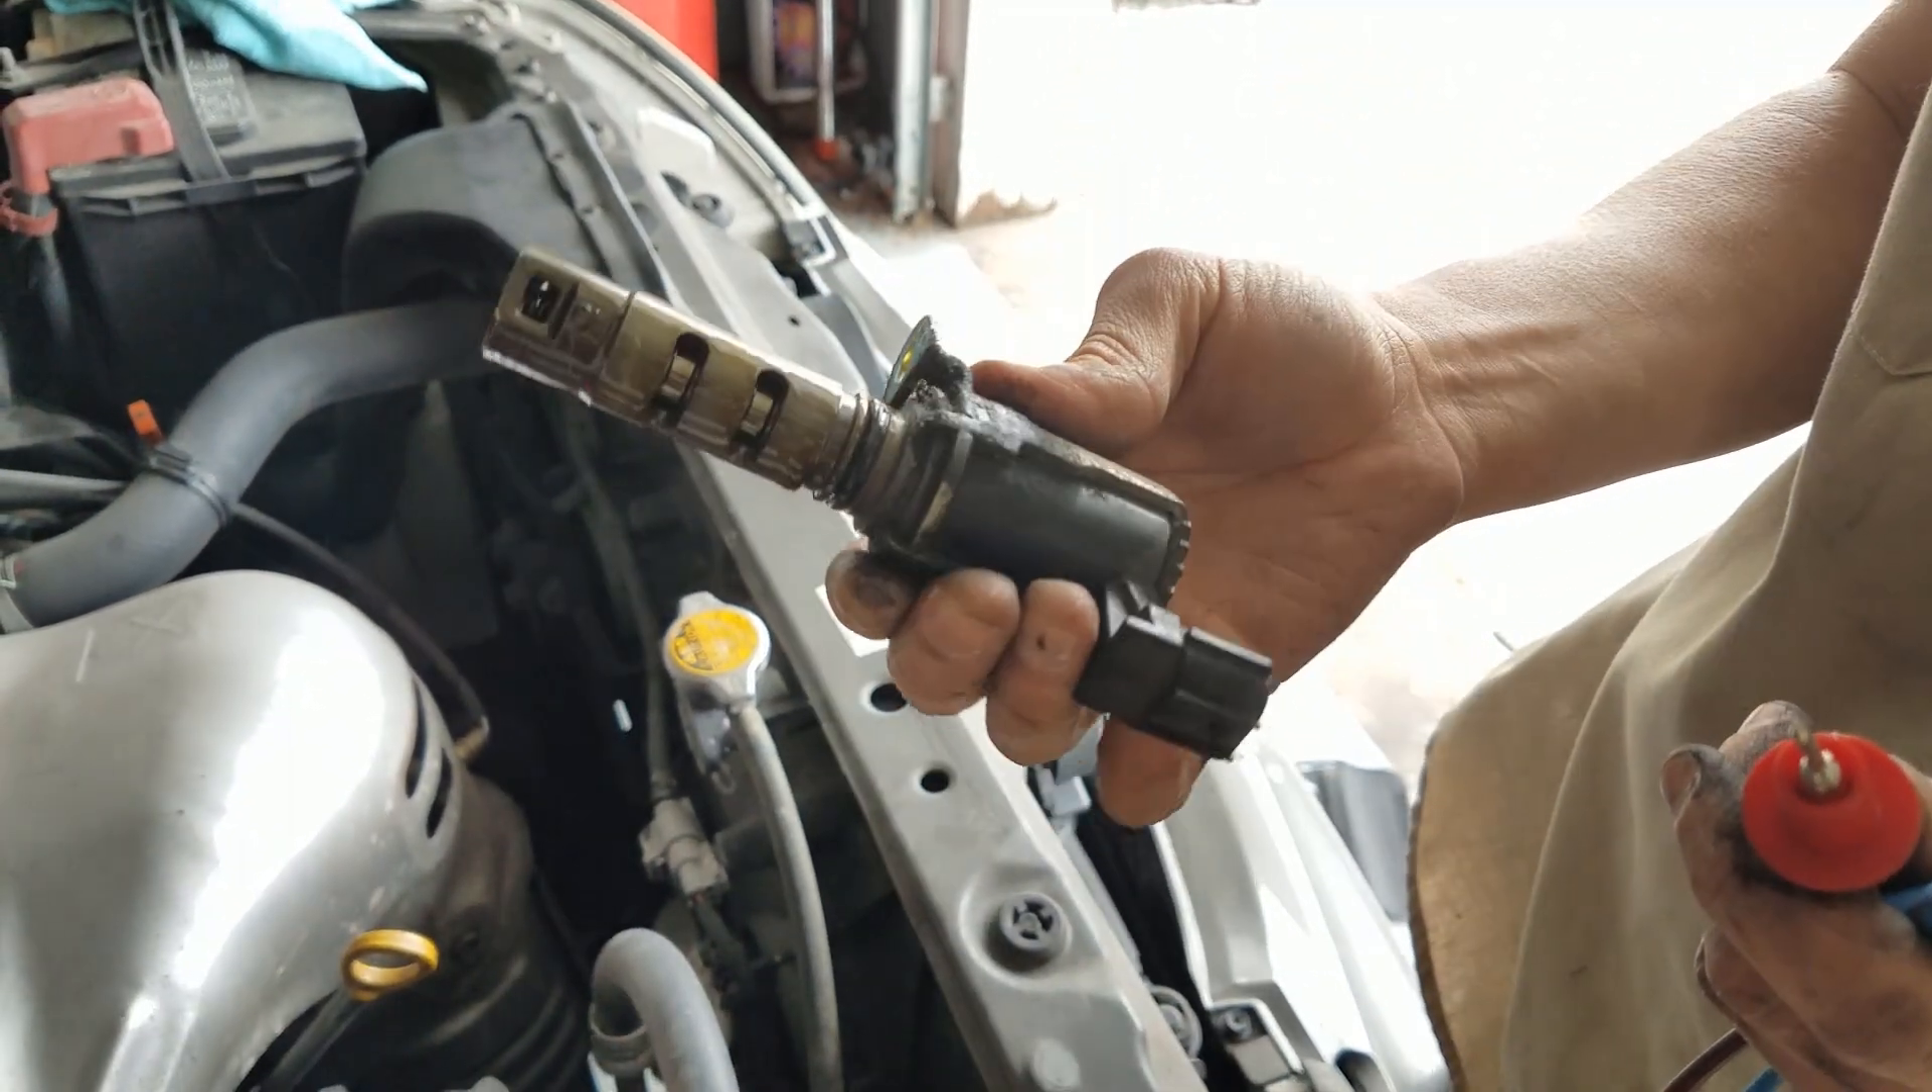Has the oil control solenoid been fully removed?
Yes.